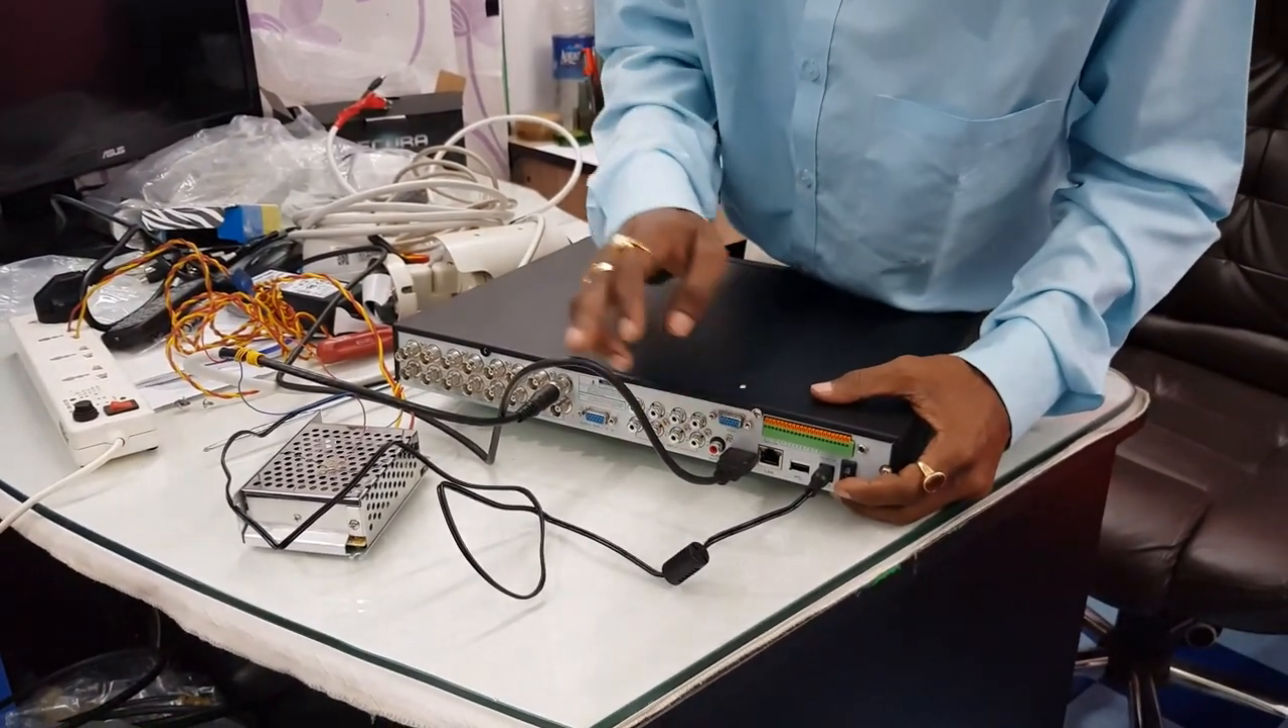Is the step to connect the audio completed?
No.